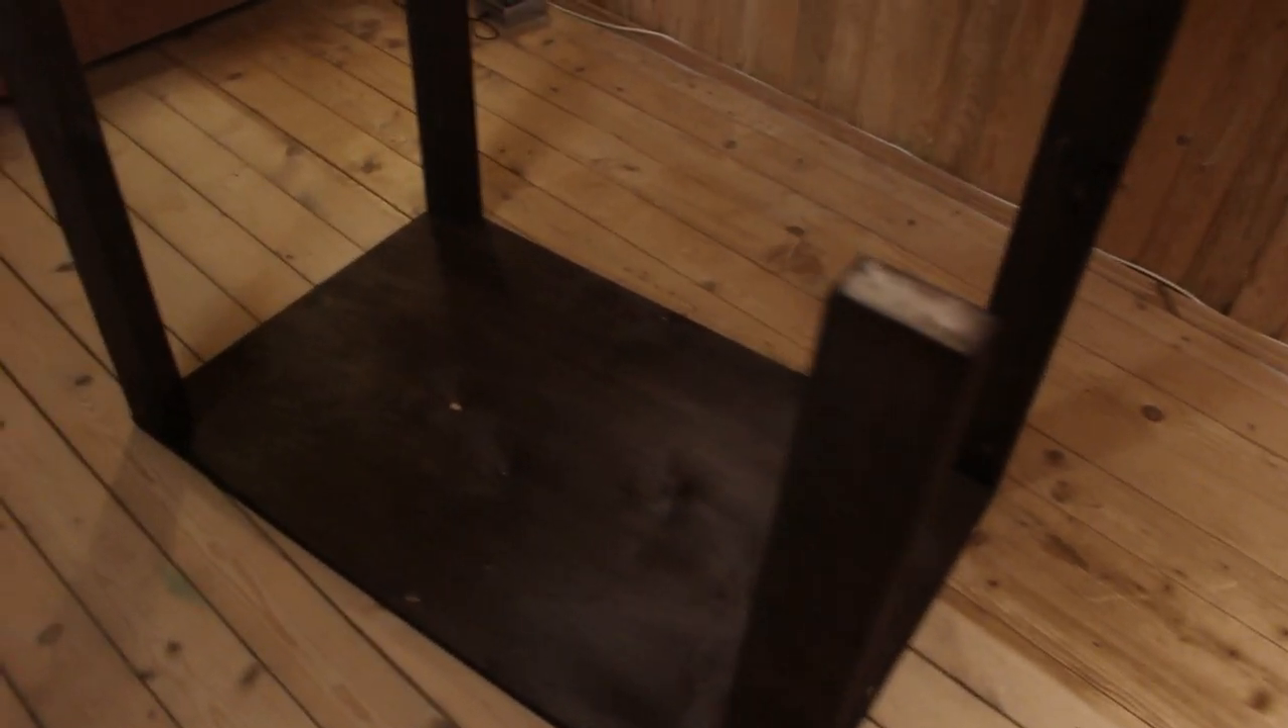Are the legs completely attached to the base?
Yes.